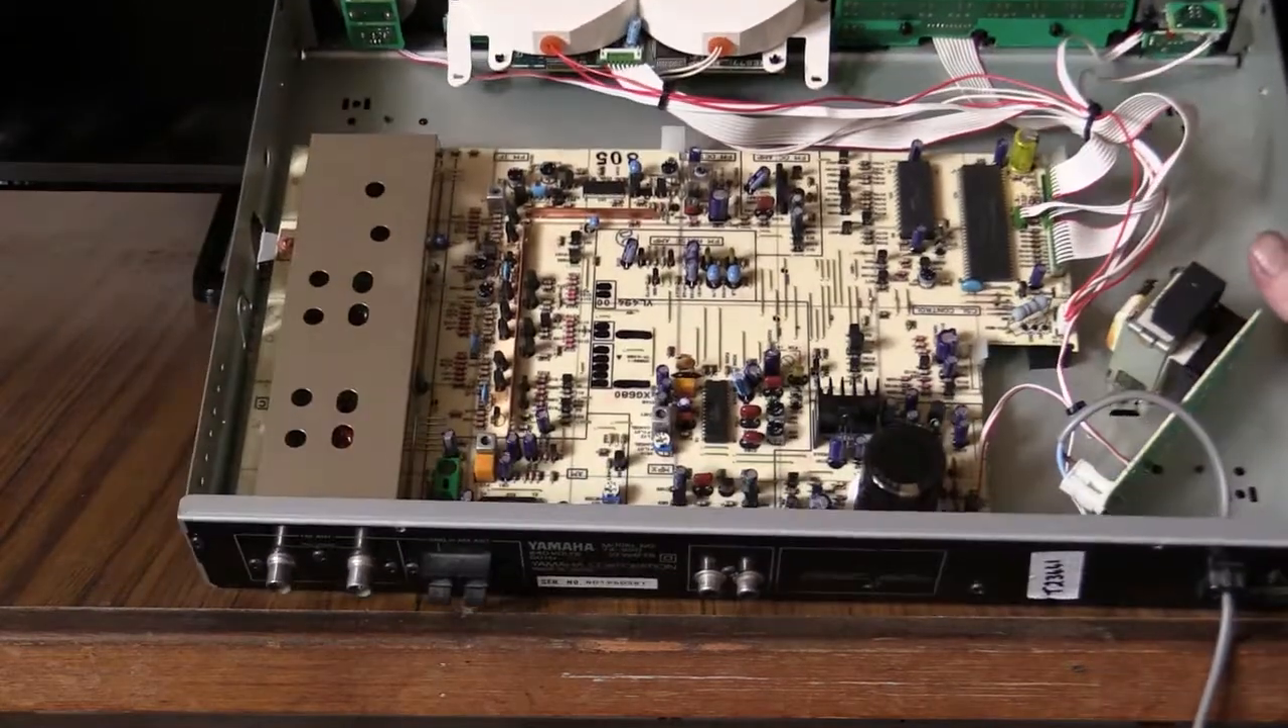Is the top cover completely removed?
Yes.